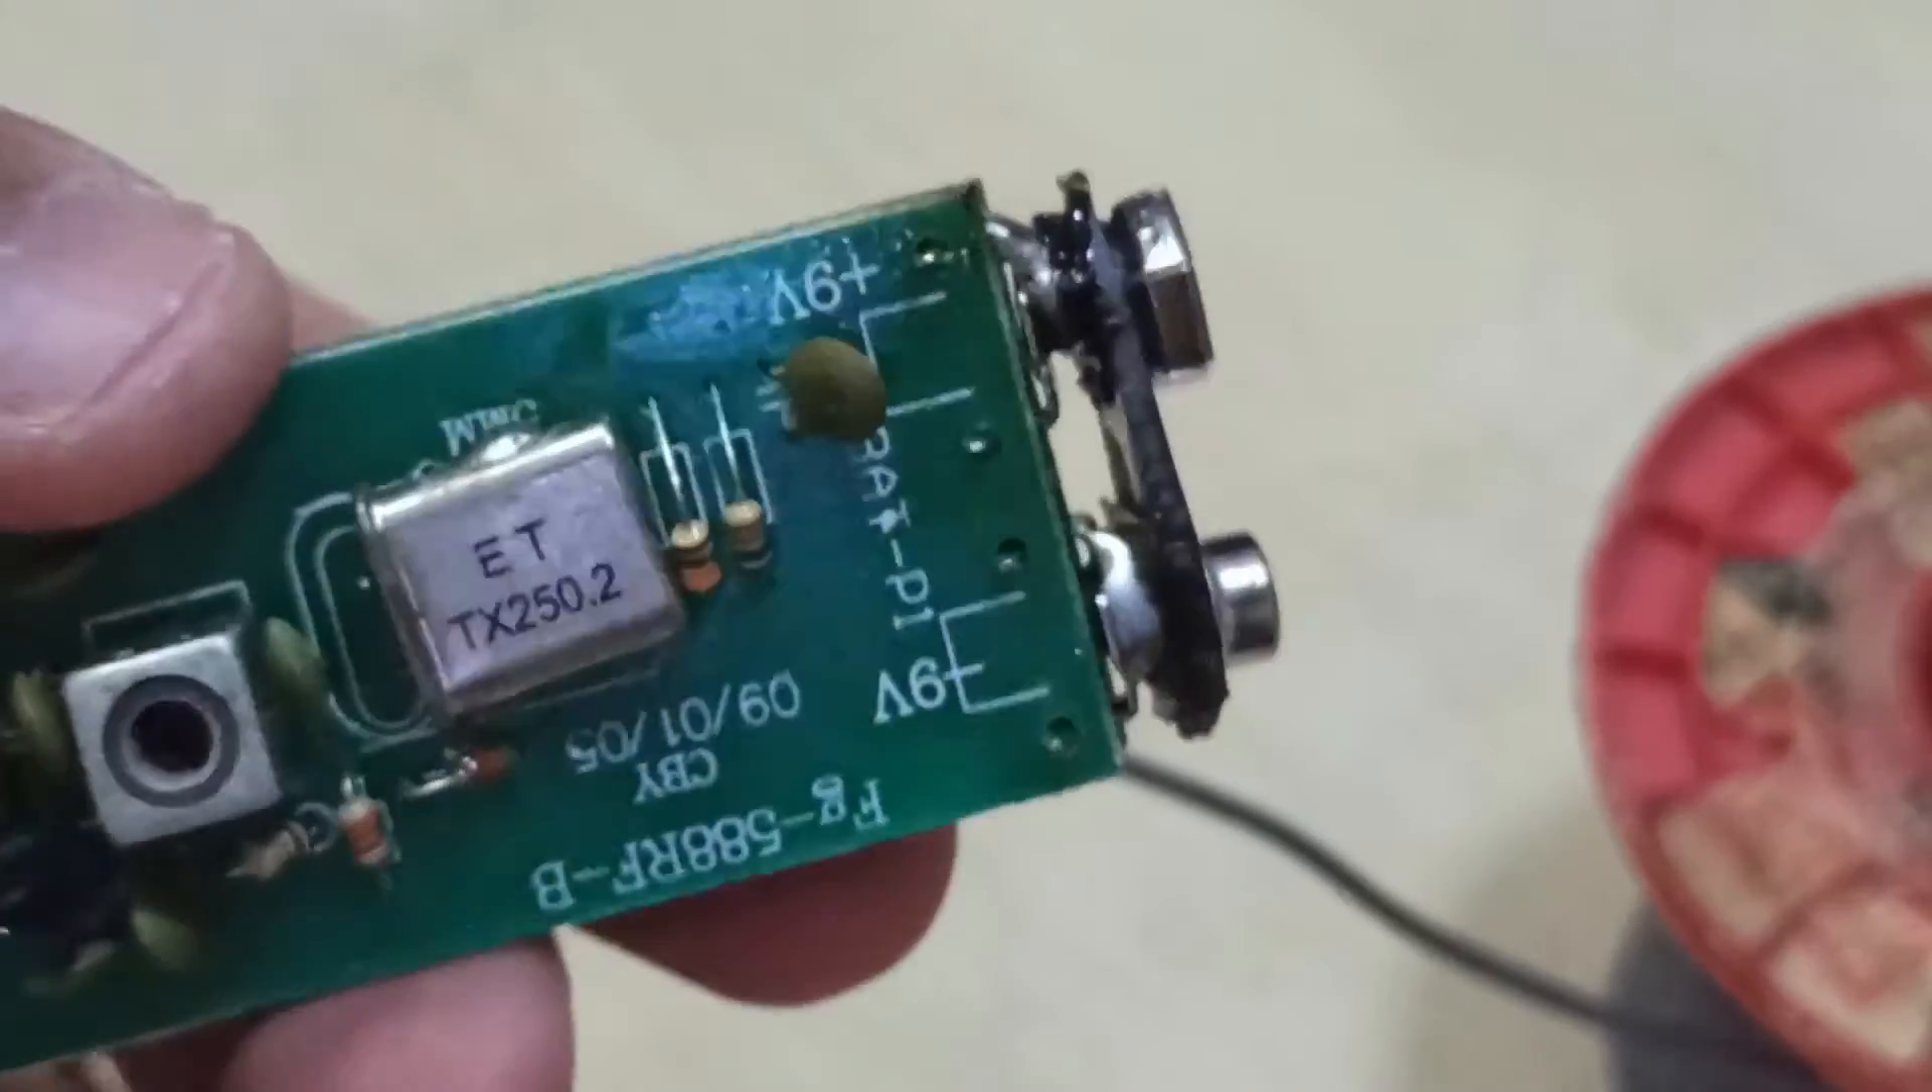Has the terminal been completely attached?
Yes.